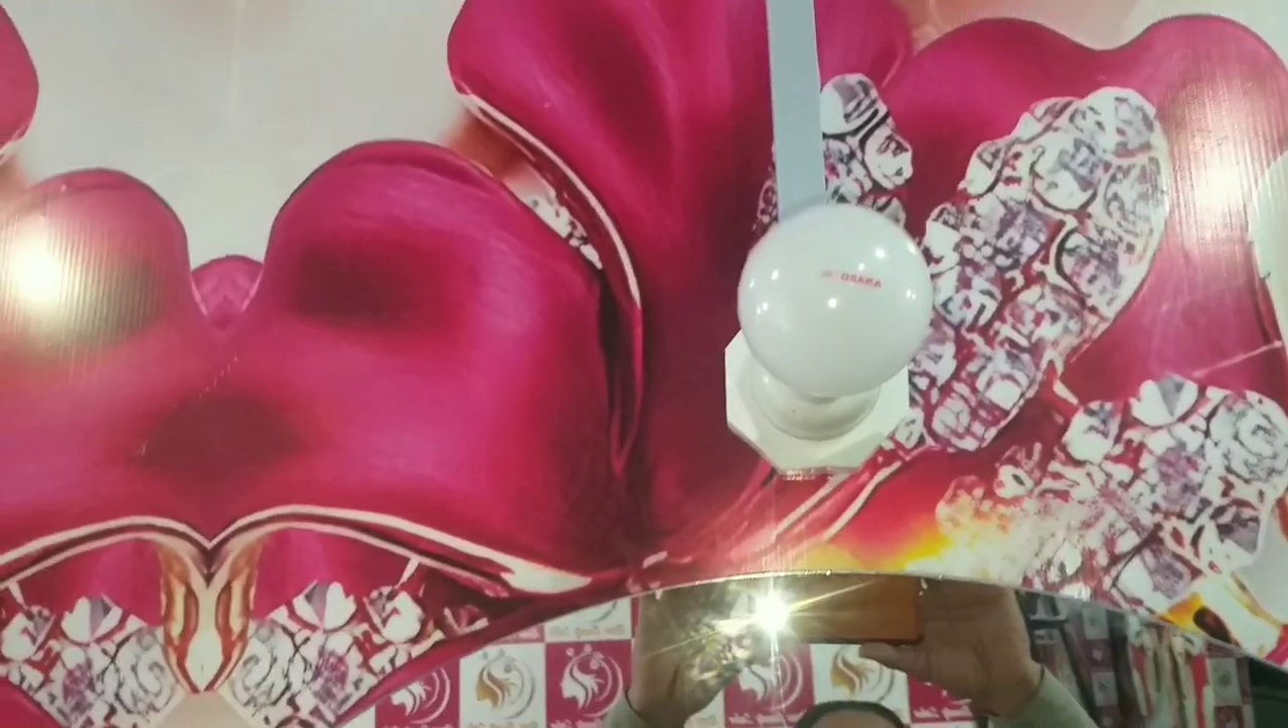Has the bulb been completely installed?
Yes.